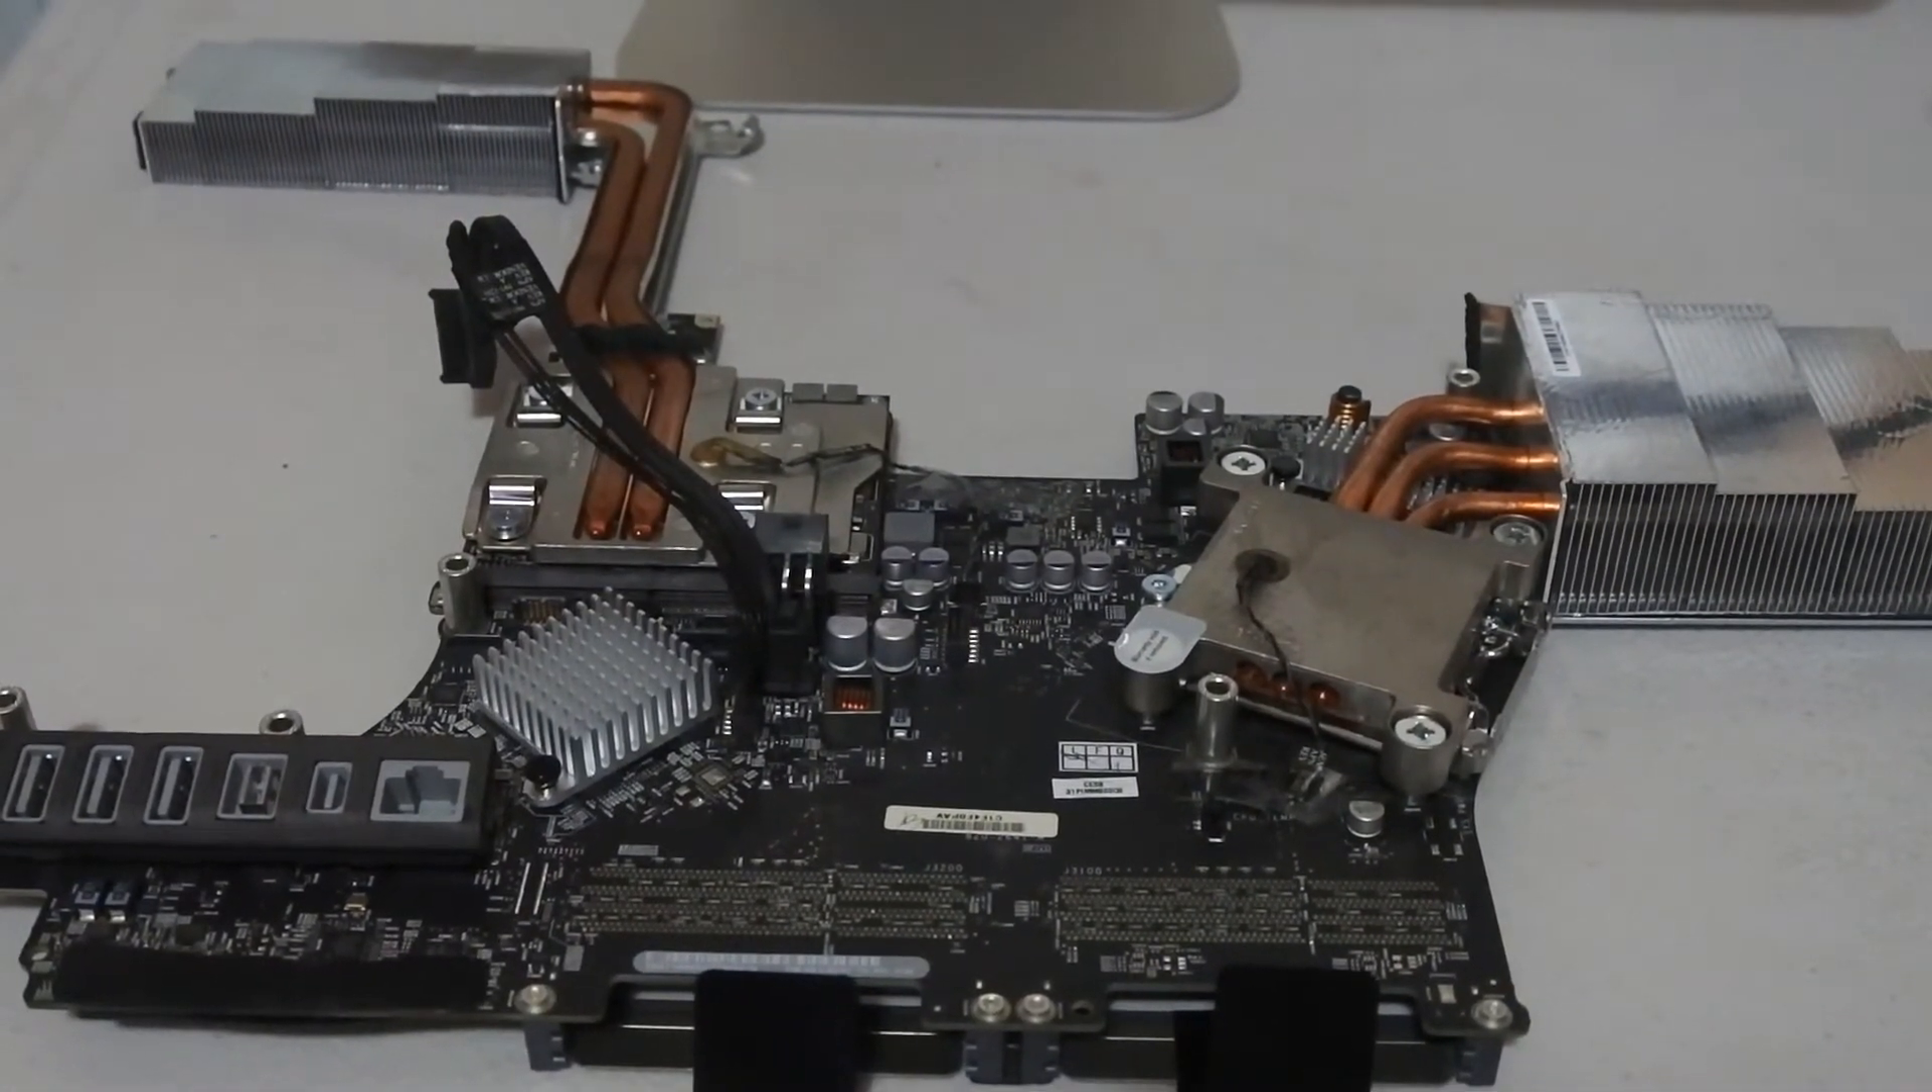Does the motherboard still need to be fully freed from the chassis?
No.